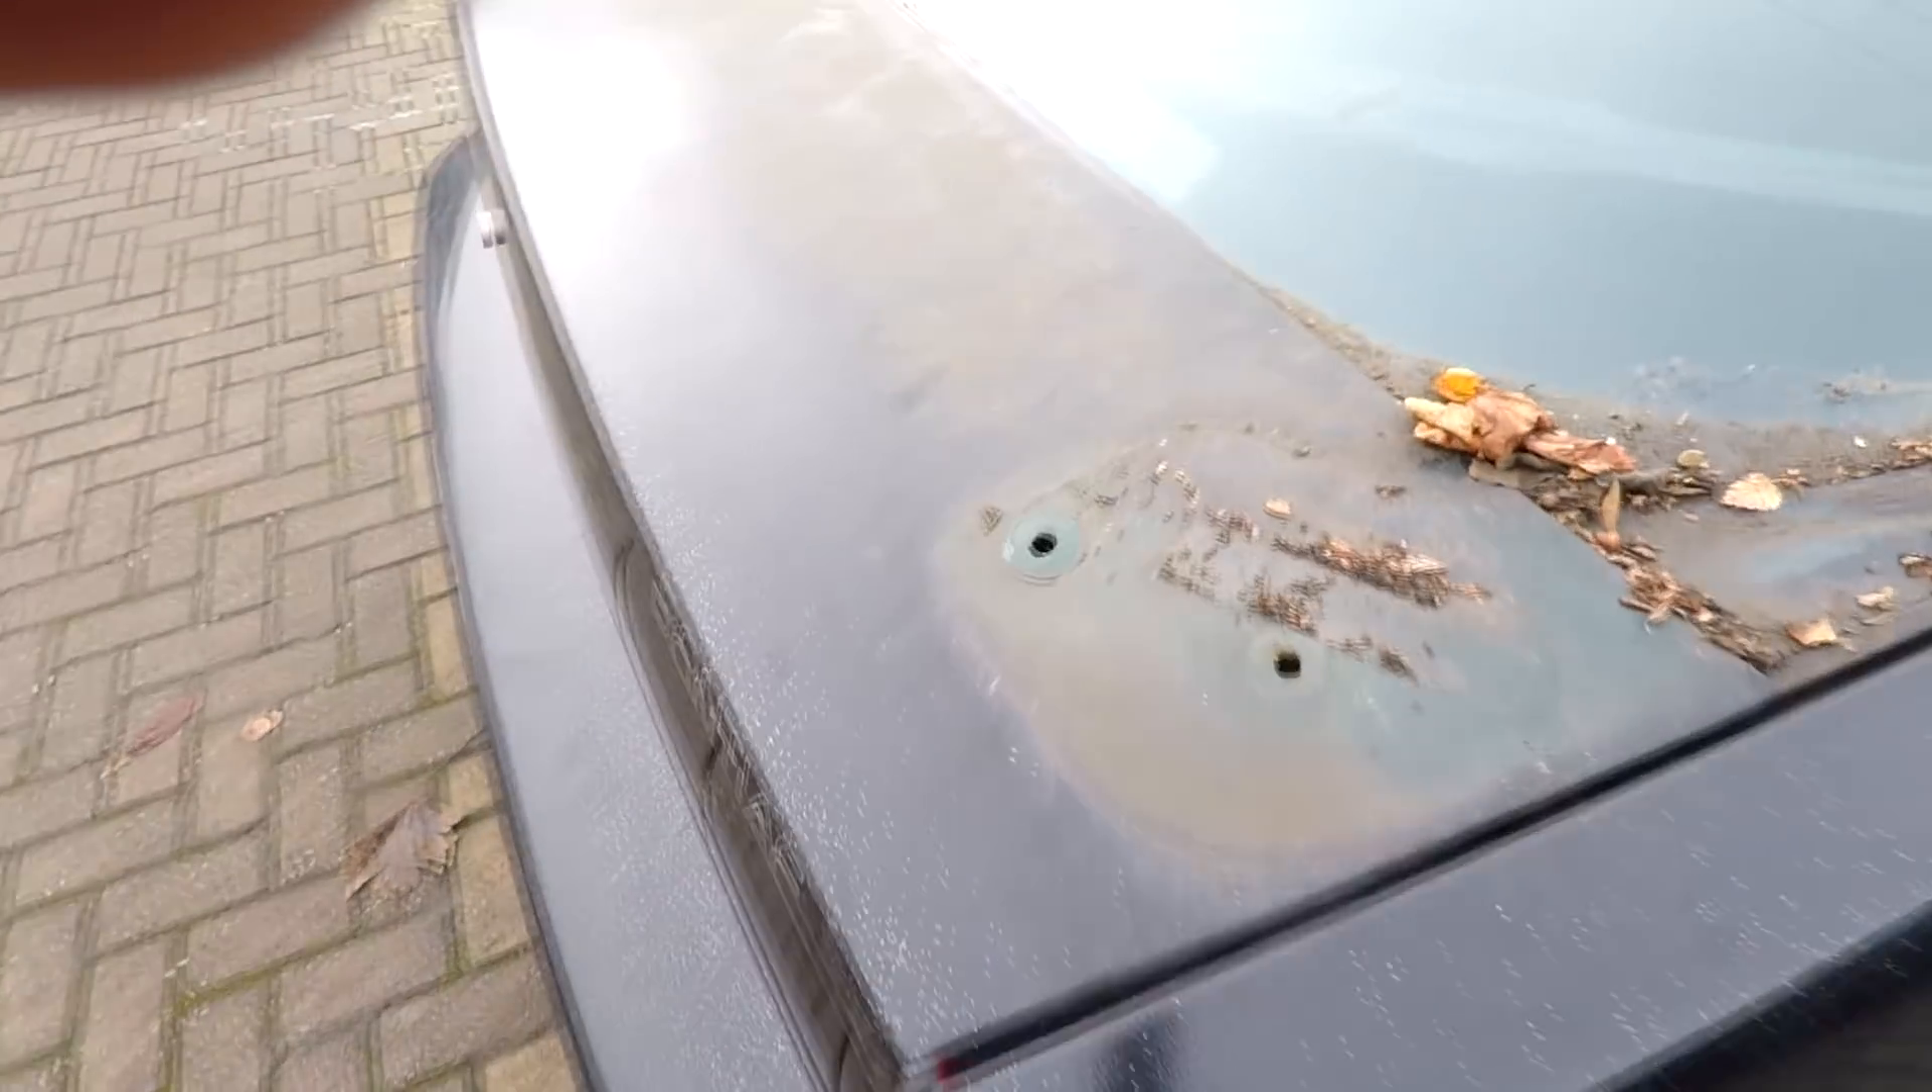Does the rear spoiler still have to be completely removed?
No.